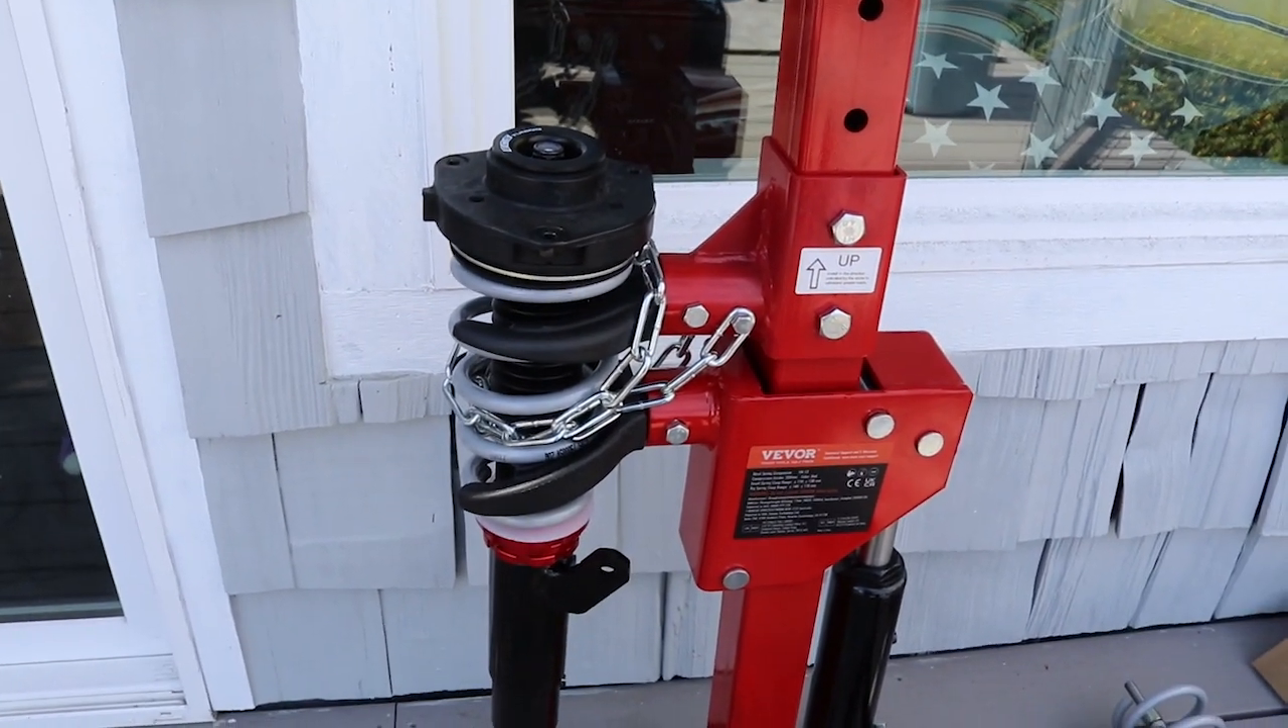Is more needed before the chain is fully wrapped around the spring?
No.